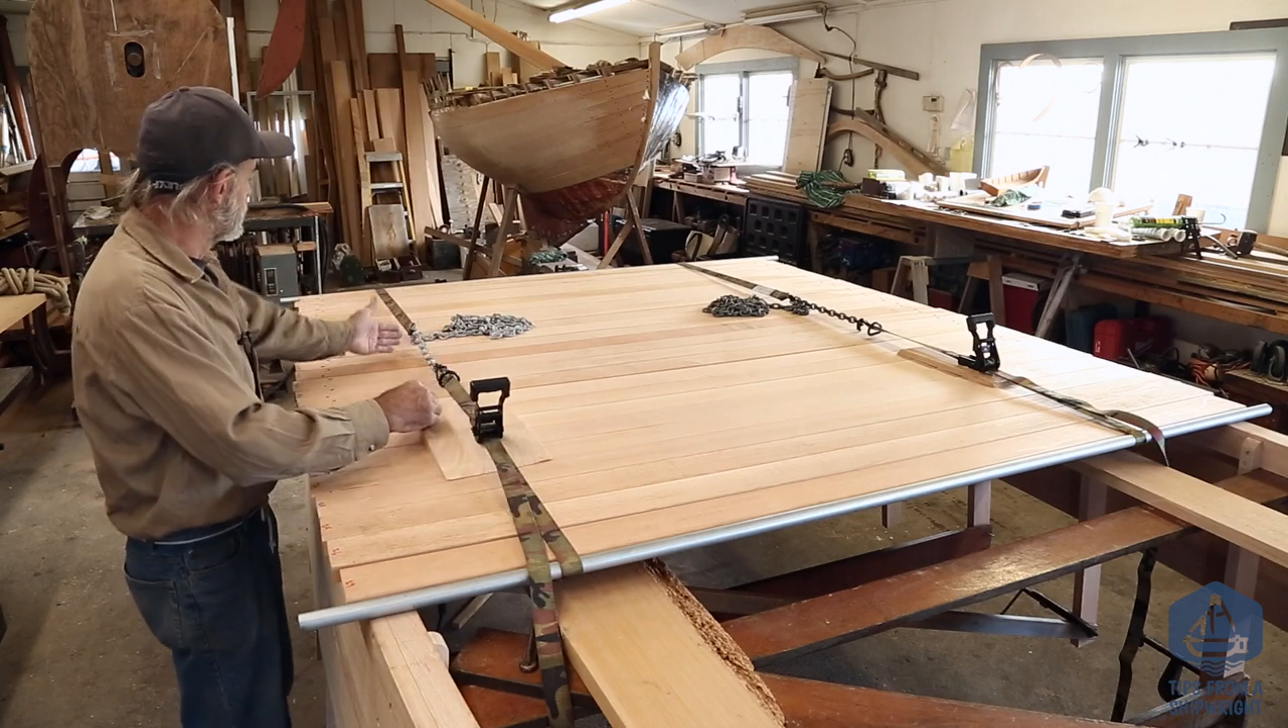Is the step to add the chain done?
Yes.